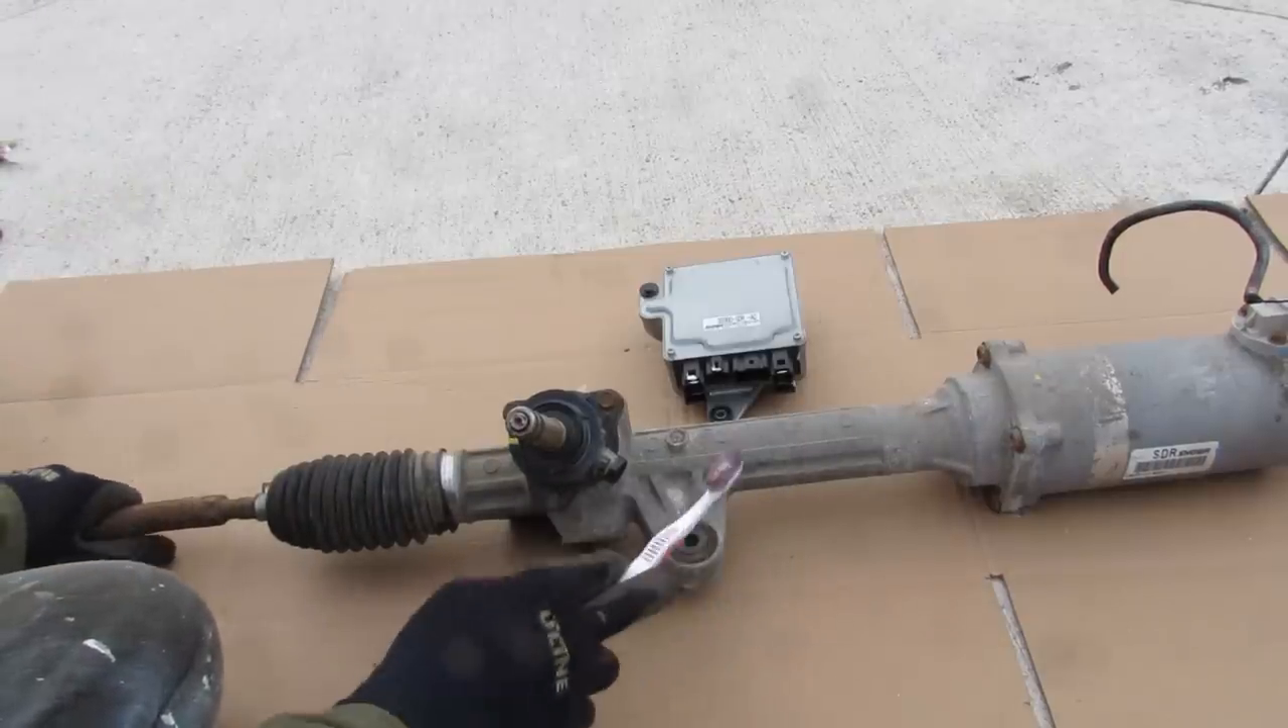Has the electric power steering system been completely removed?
Yes.